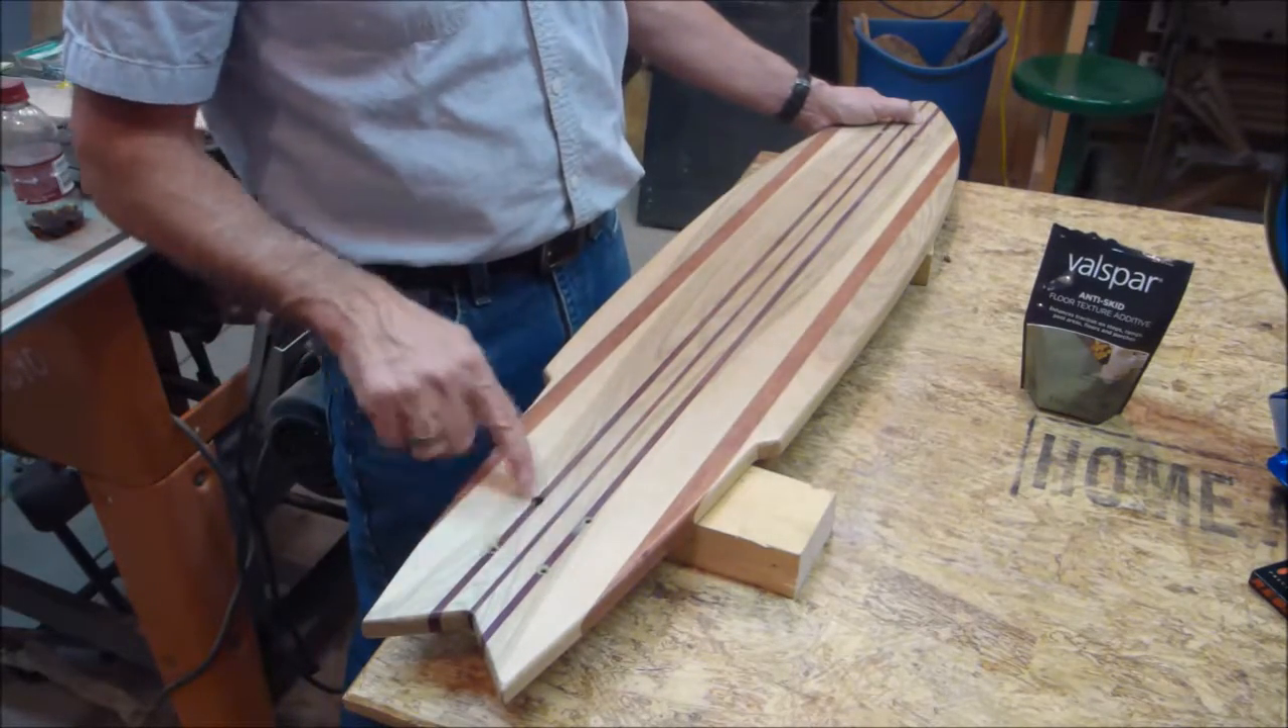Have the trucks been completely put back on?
No.